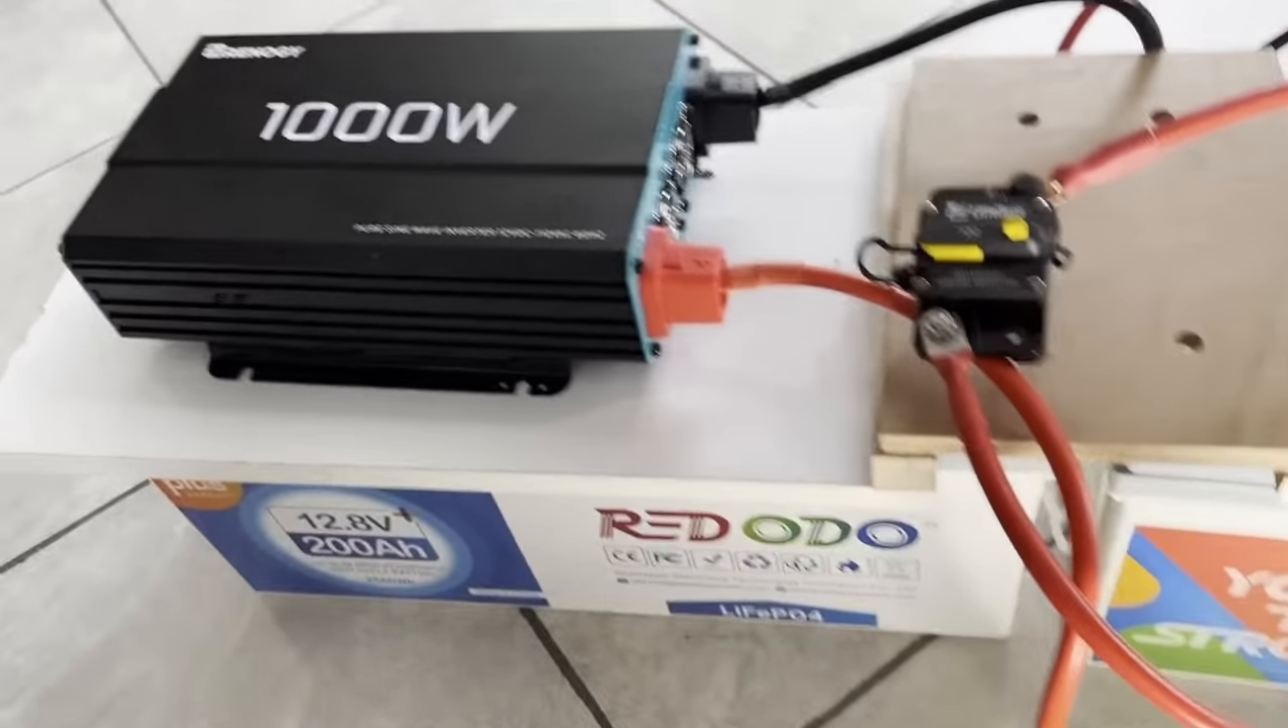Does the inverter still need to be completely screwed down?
Yes.